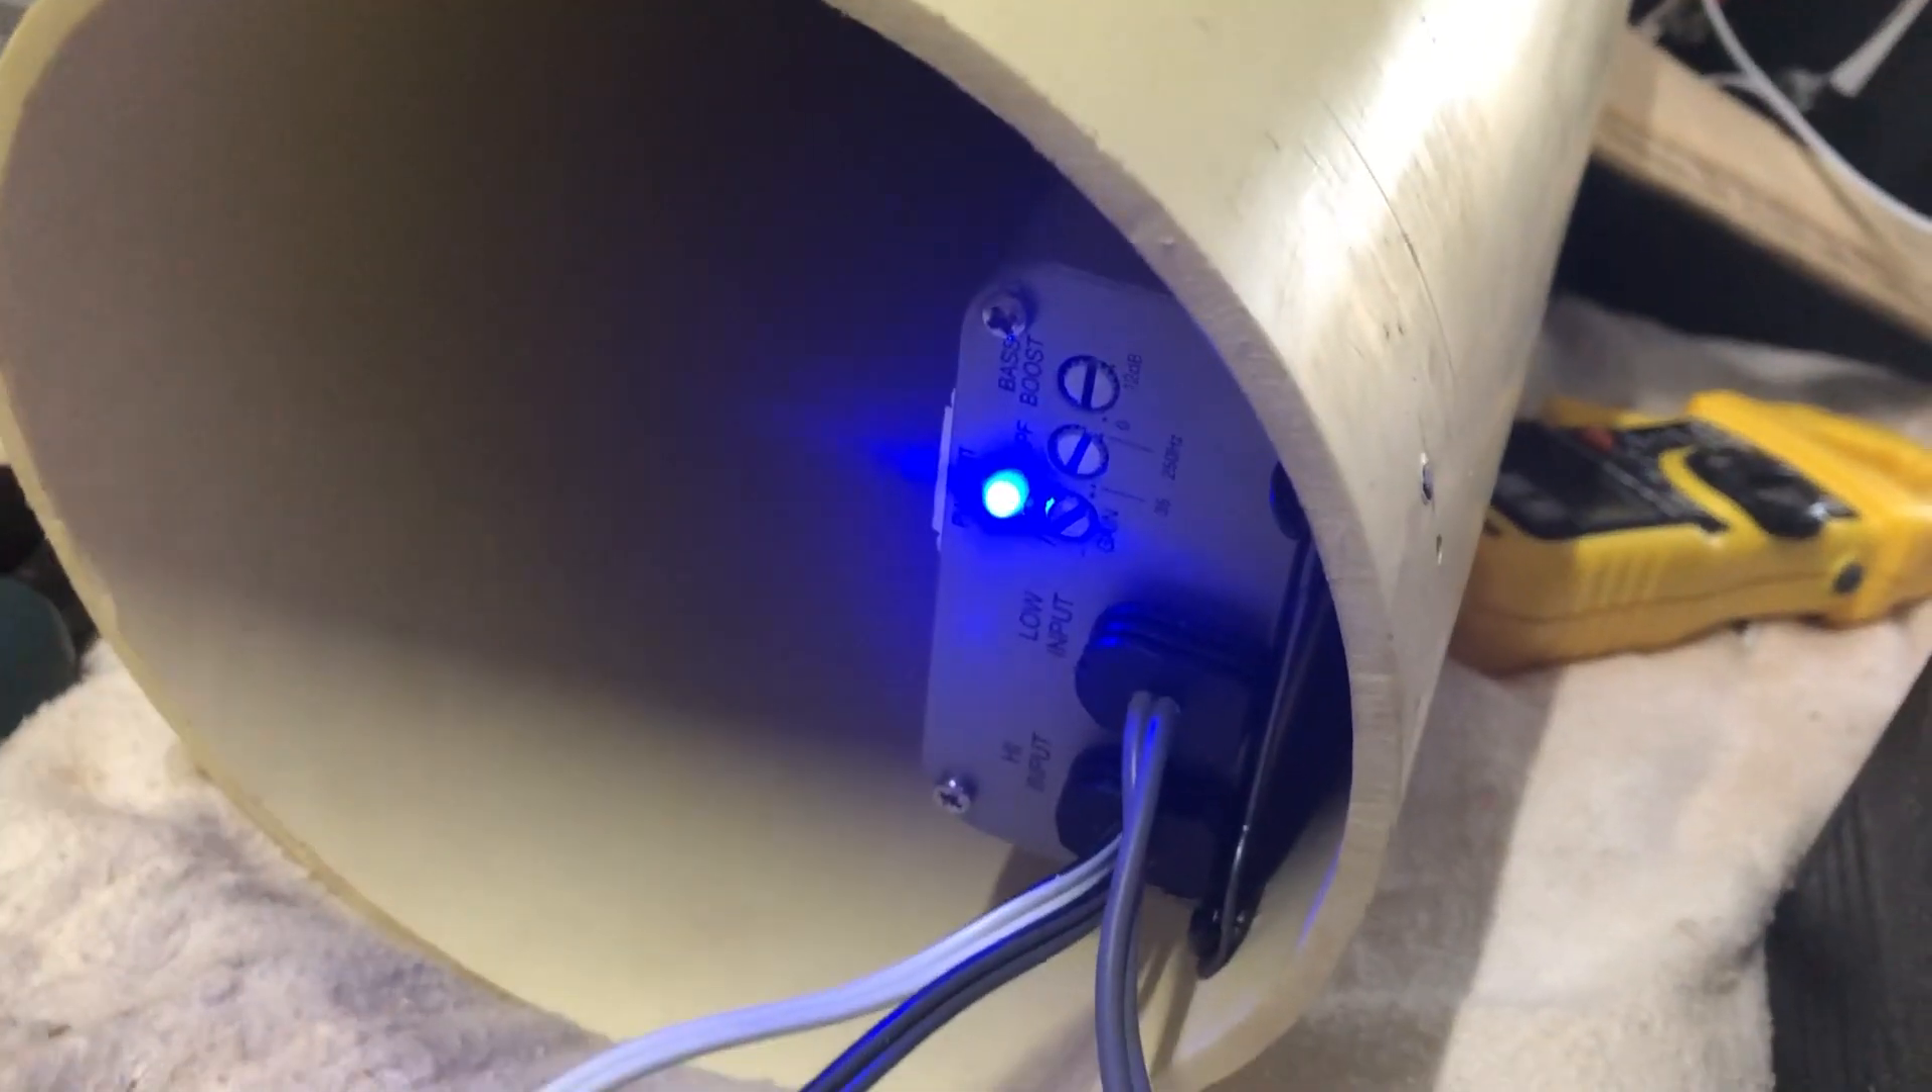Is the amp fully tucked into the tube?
Yes.